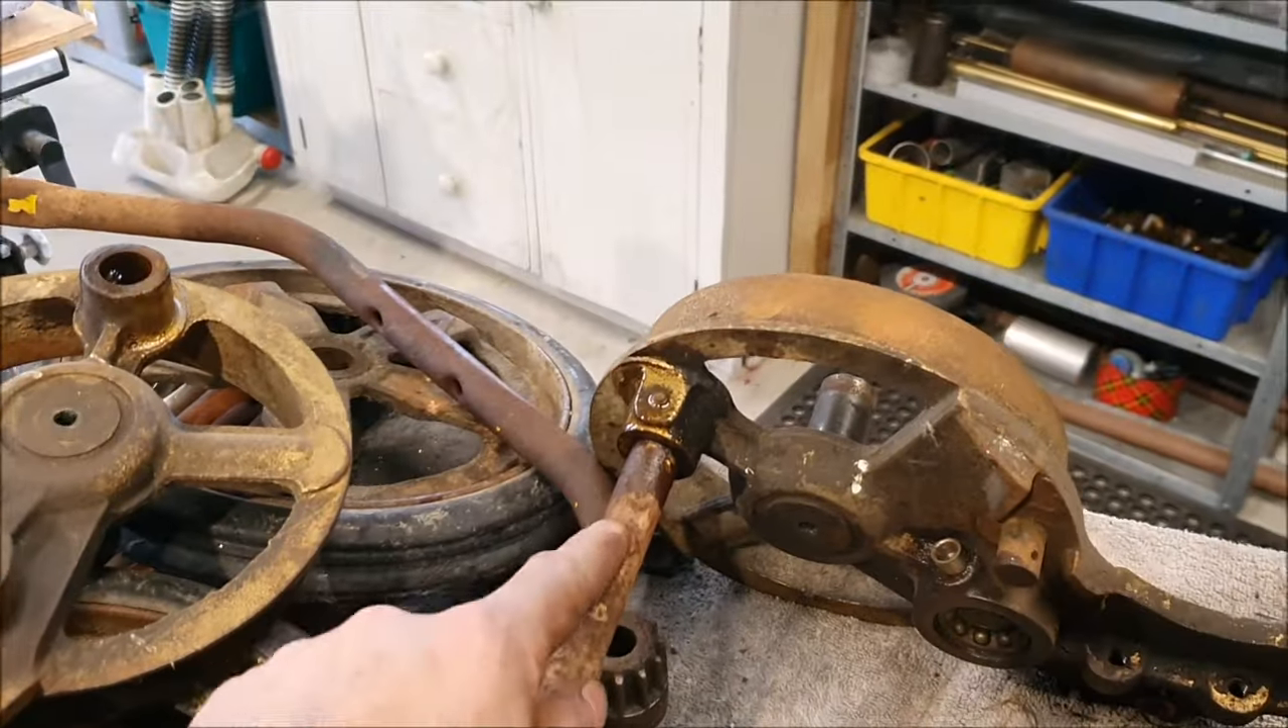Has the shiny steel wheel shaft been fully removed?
No.